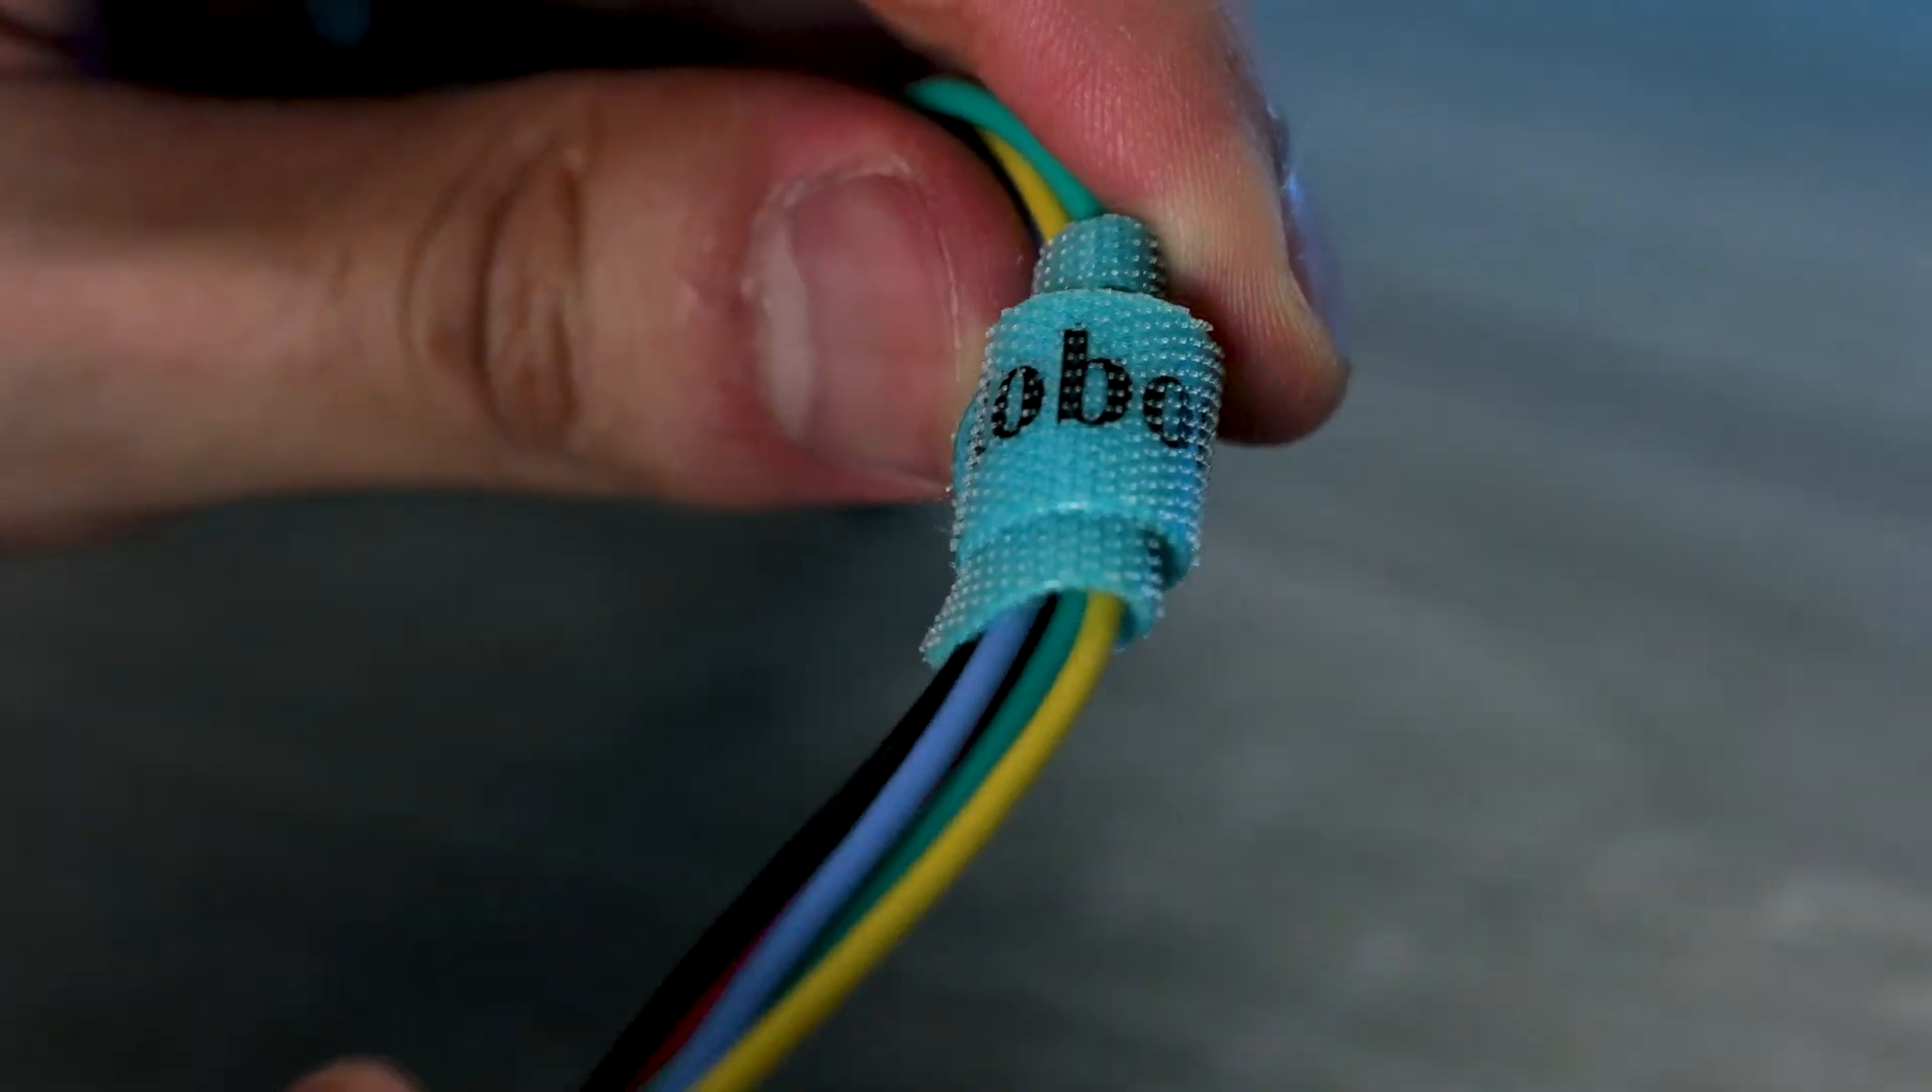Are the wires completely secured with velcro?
Yes.